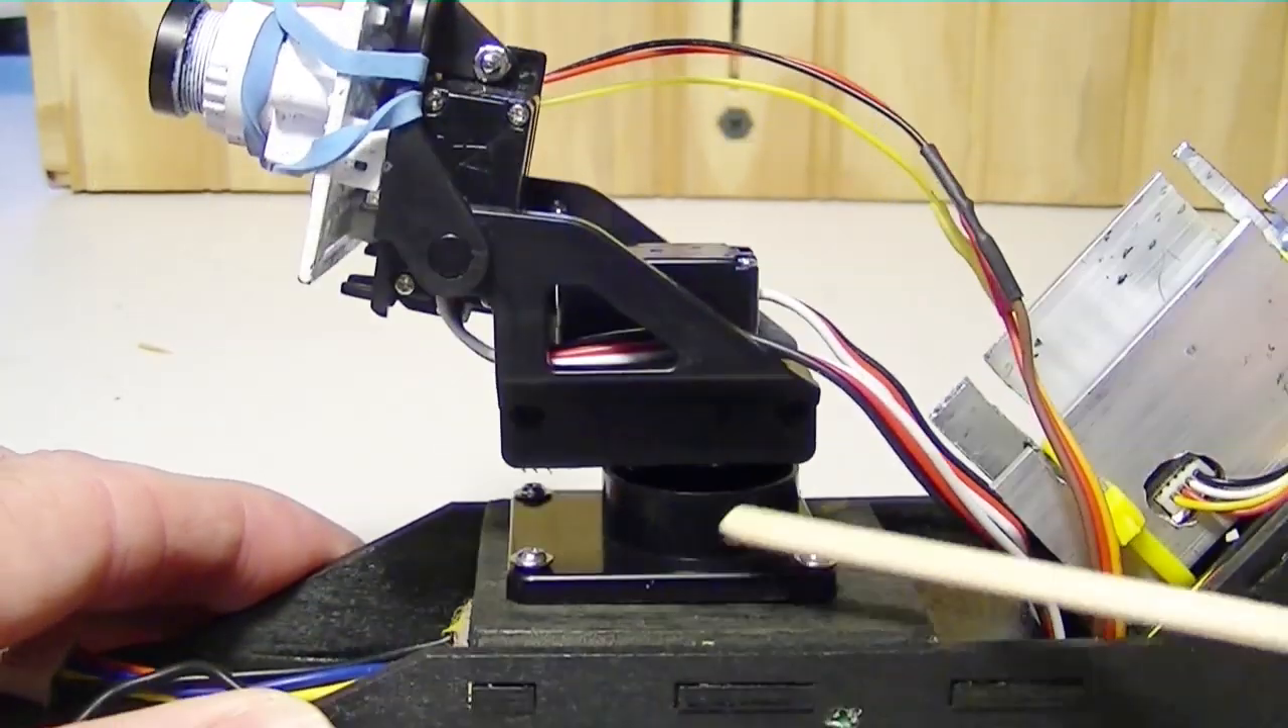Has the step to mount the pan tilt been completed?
Yes.